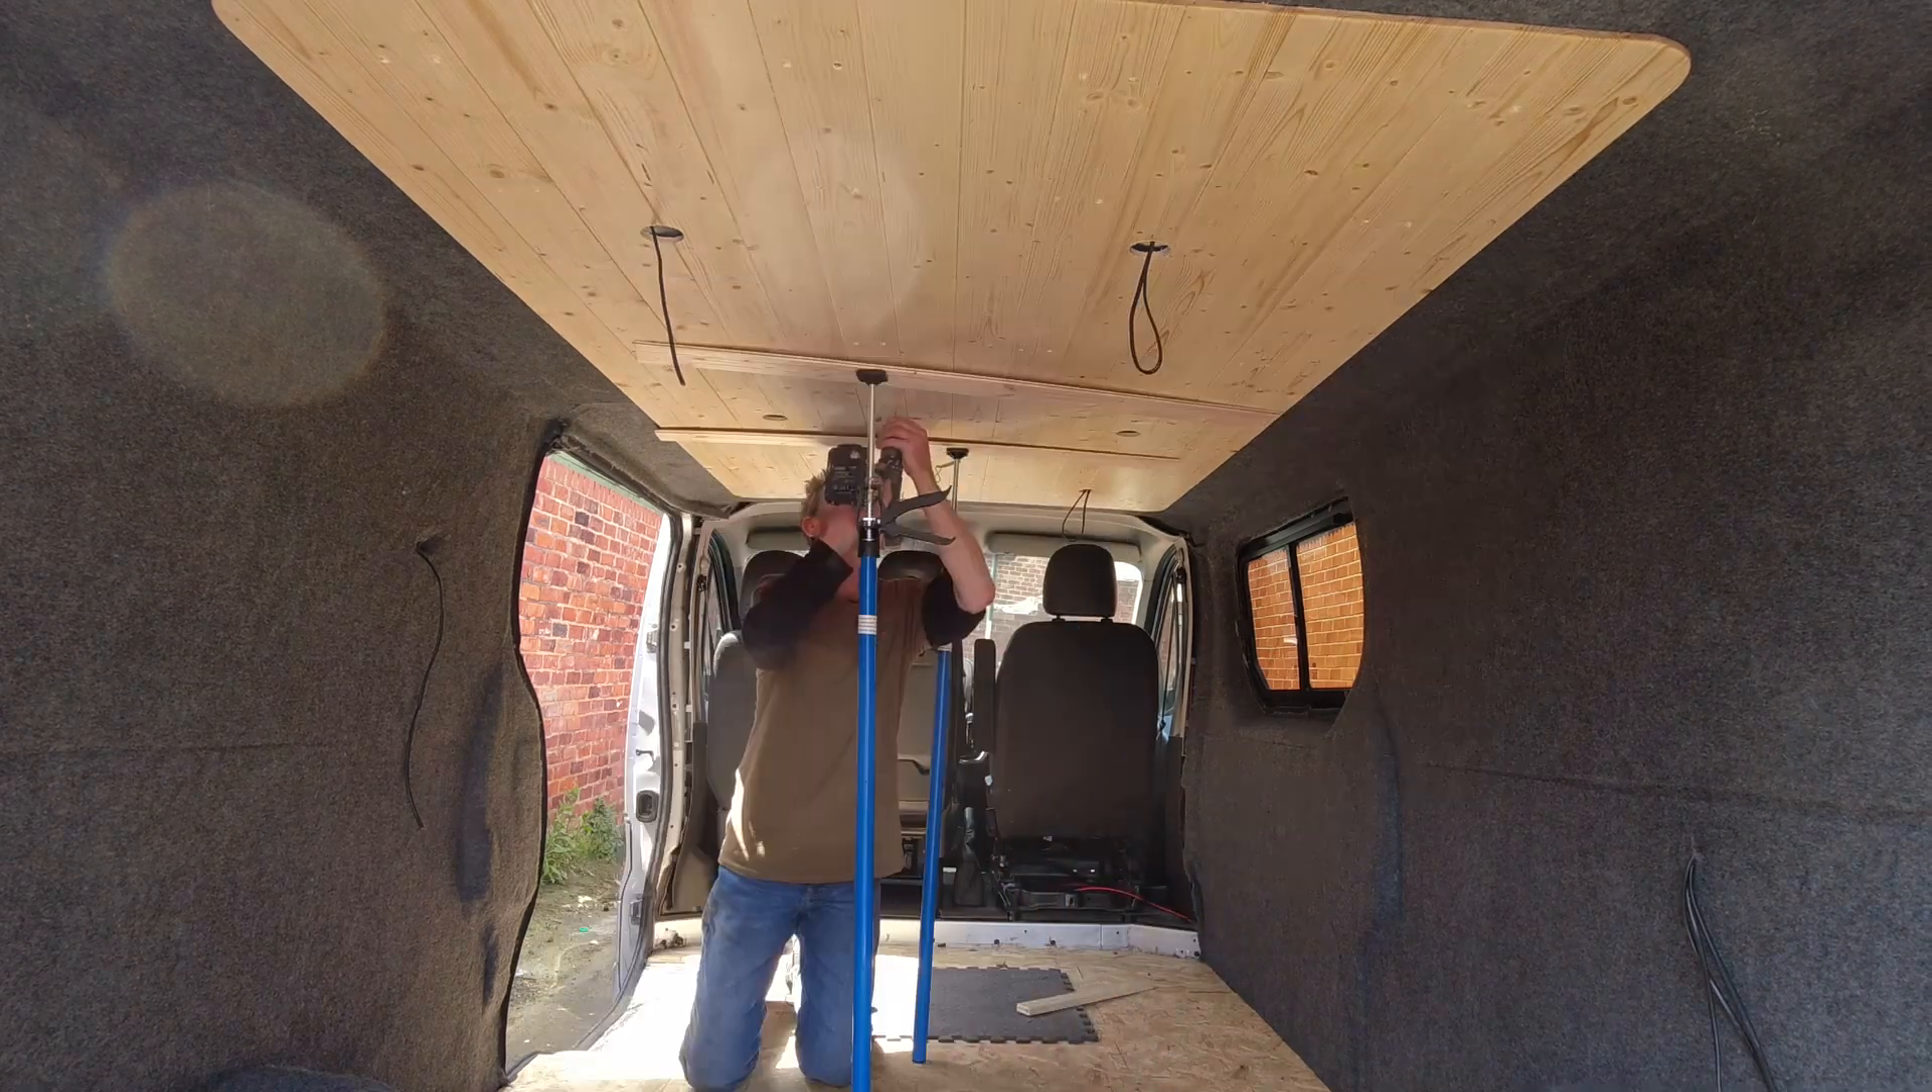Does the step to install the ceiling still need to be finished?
Yes.